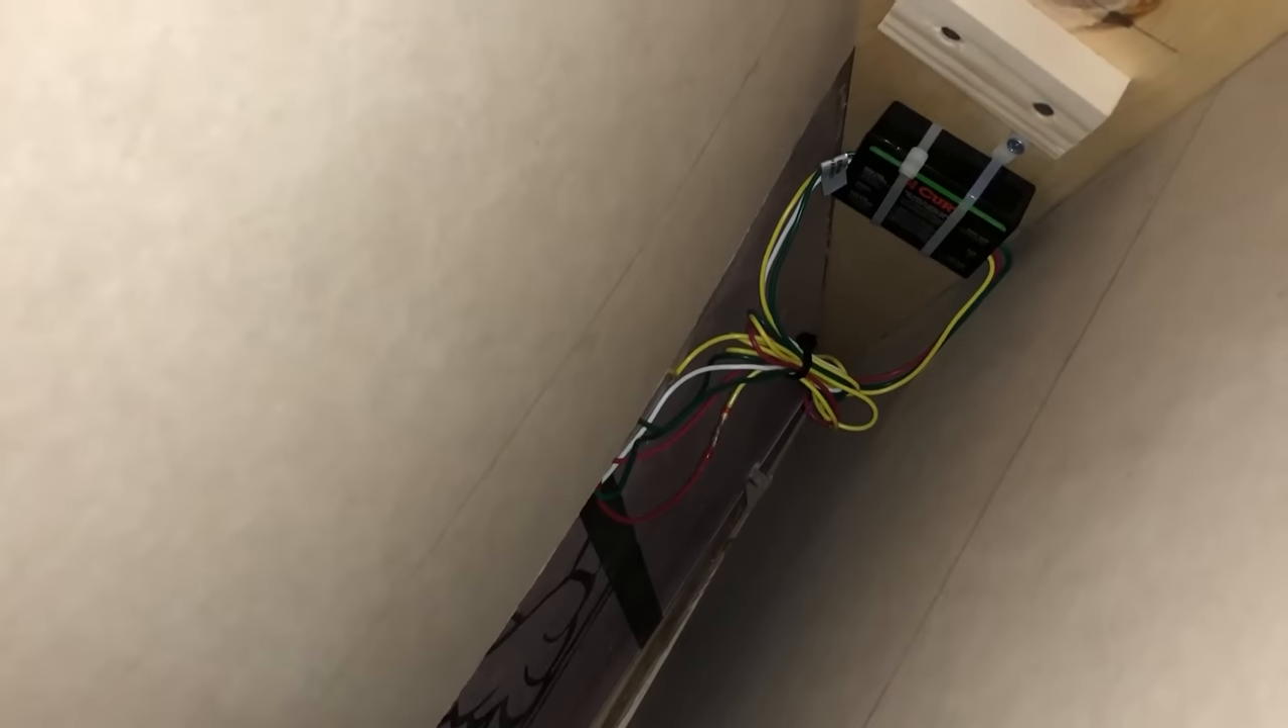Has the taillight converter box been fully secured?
Yes.